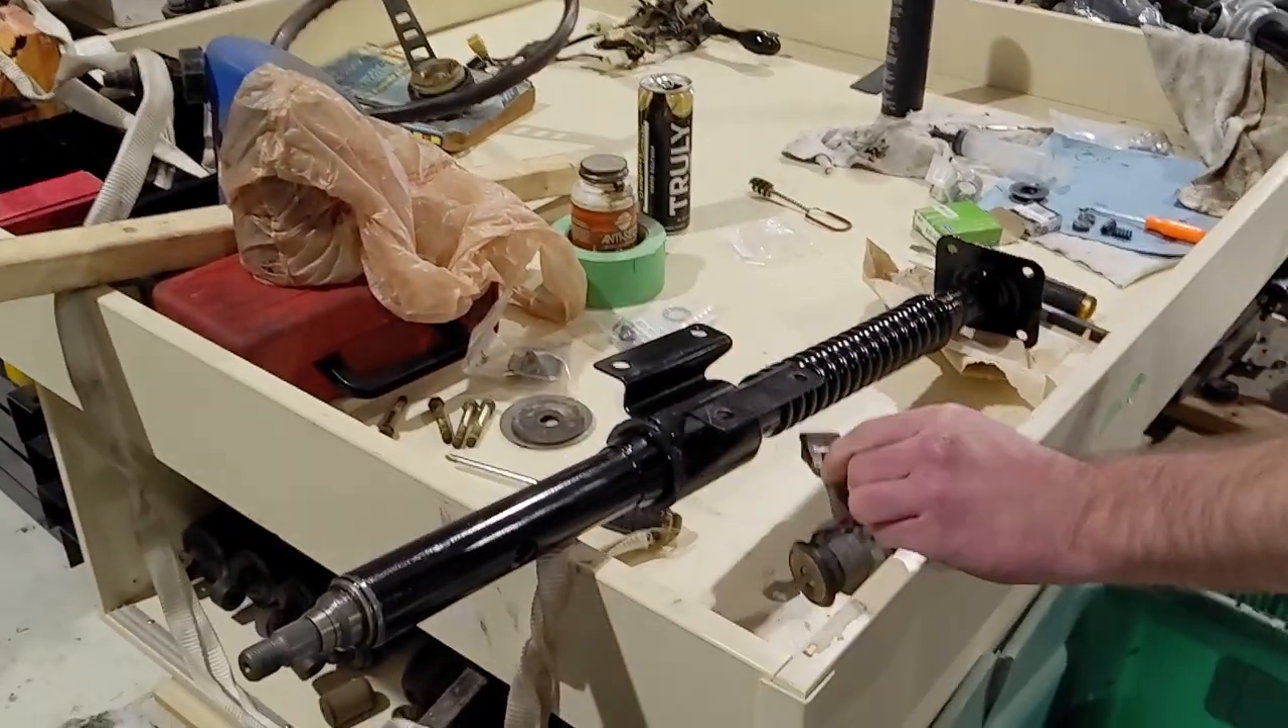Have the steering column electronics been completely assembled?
No.